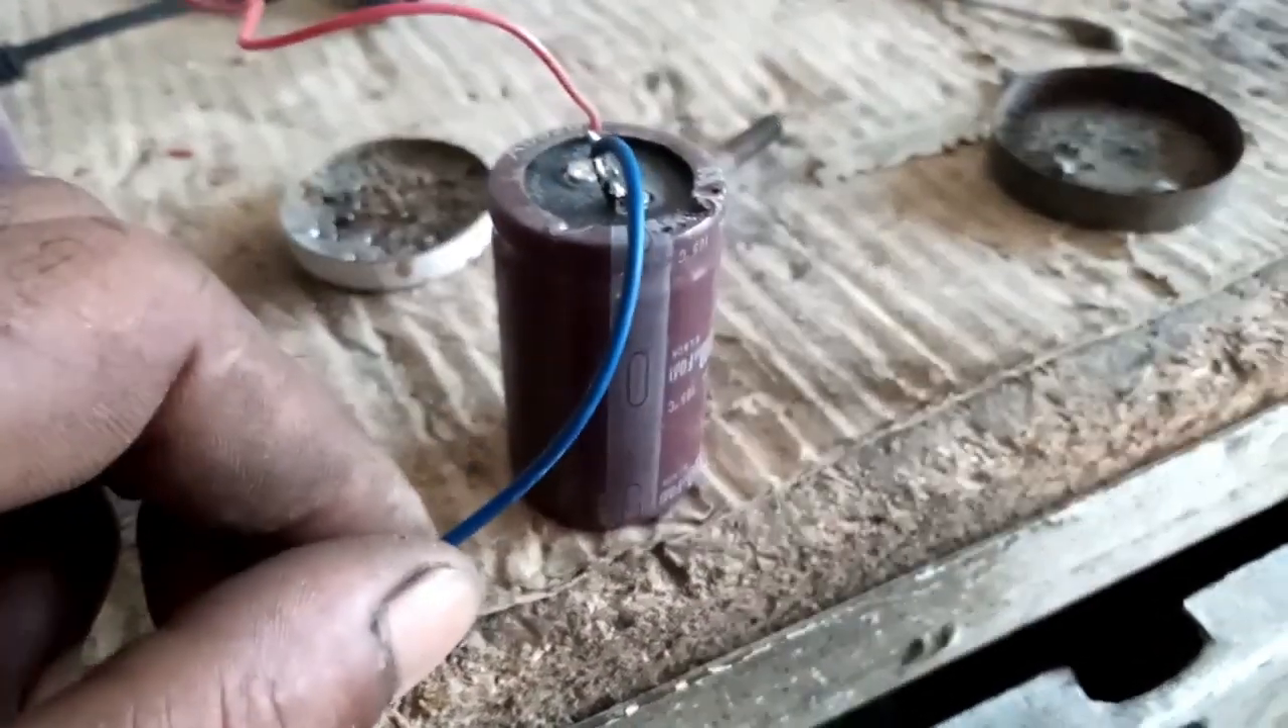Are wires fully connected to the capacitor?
Yes.